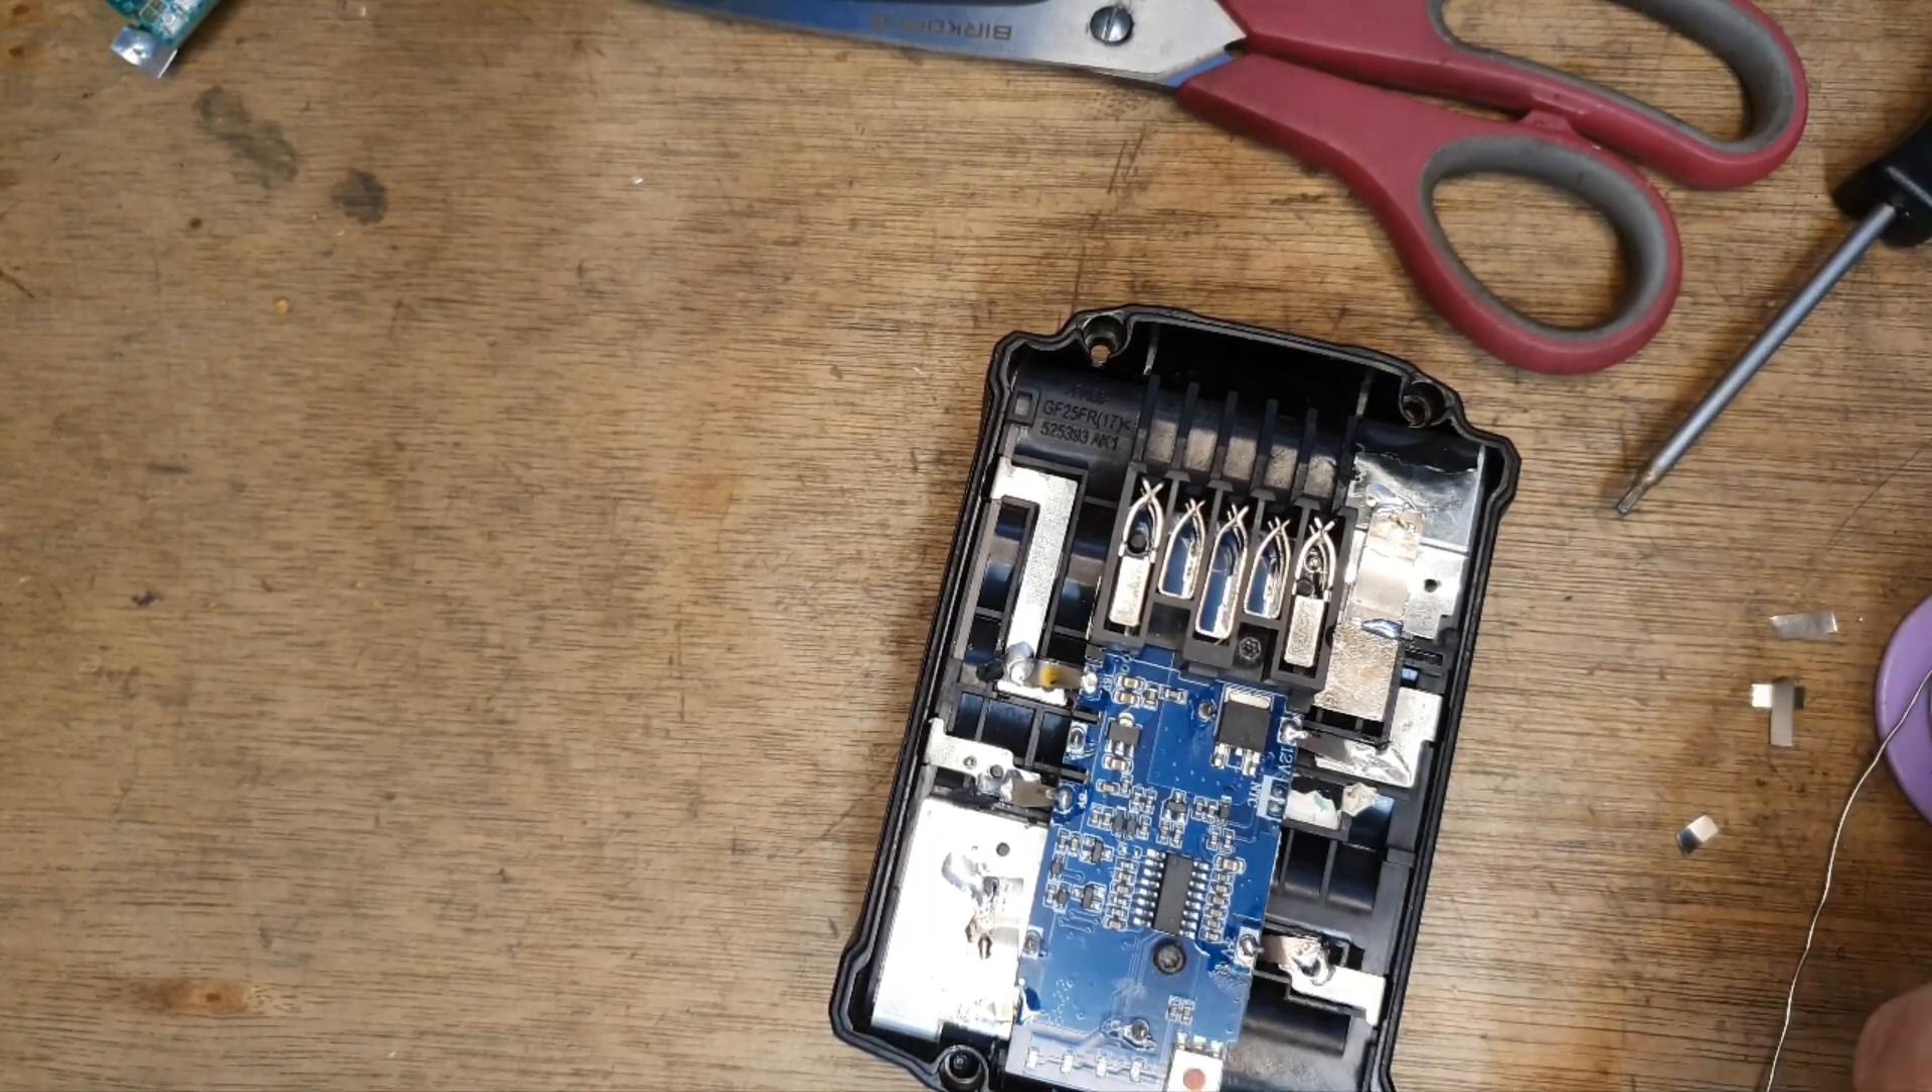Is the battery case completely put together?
No.